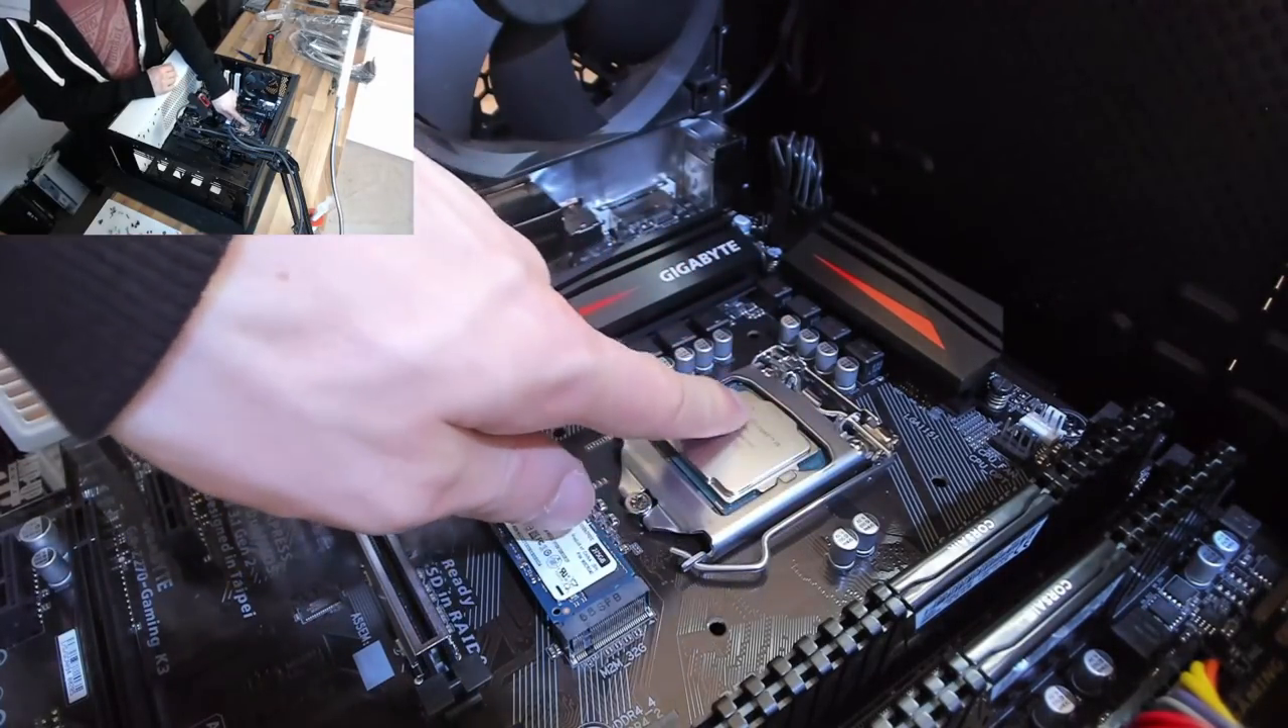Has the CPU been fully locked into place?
Yes.